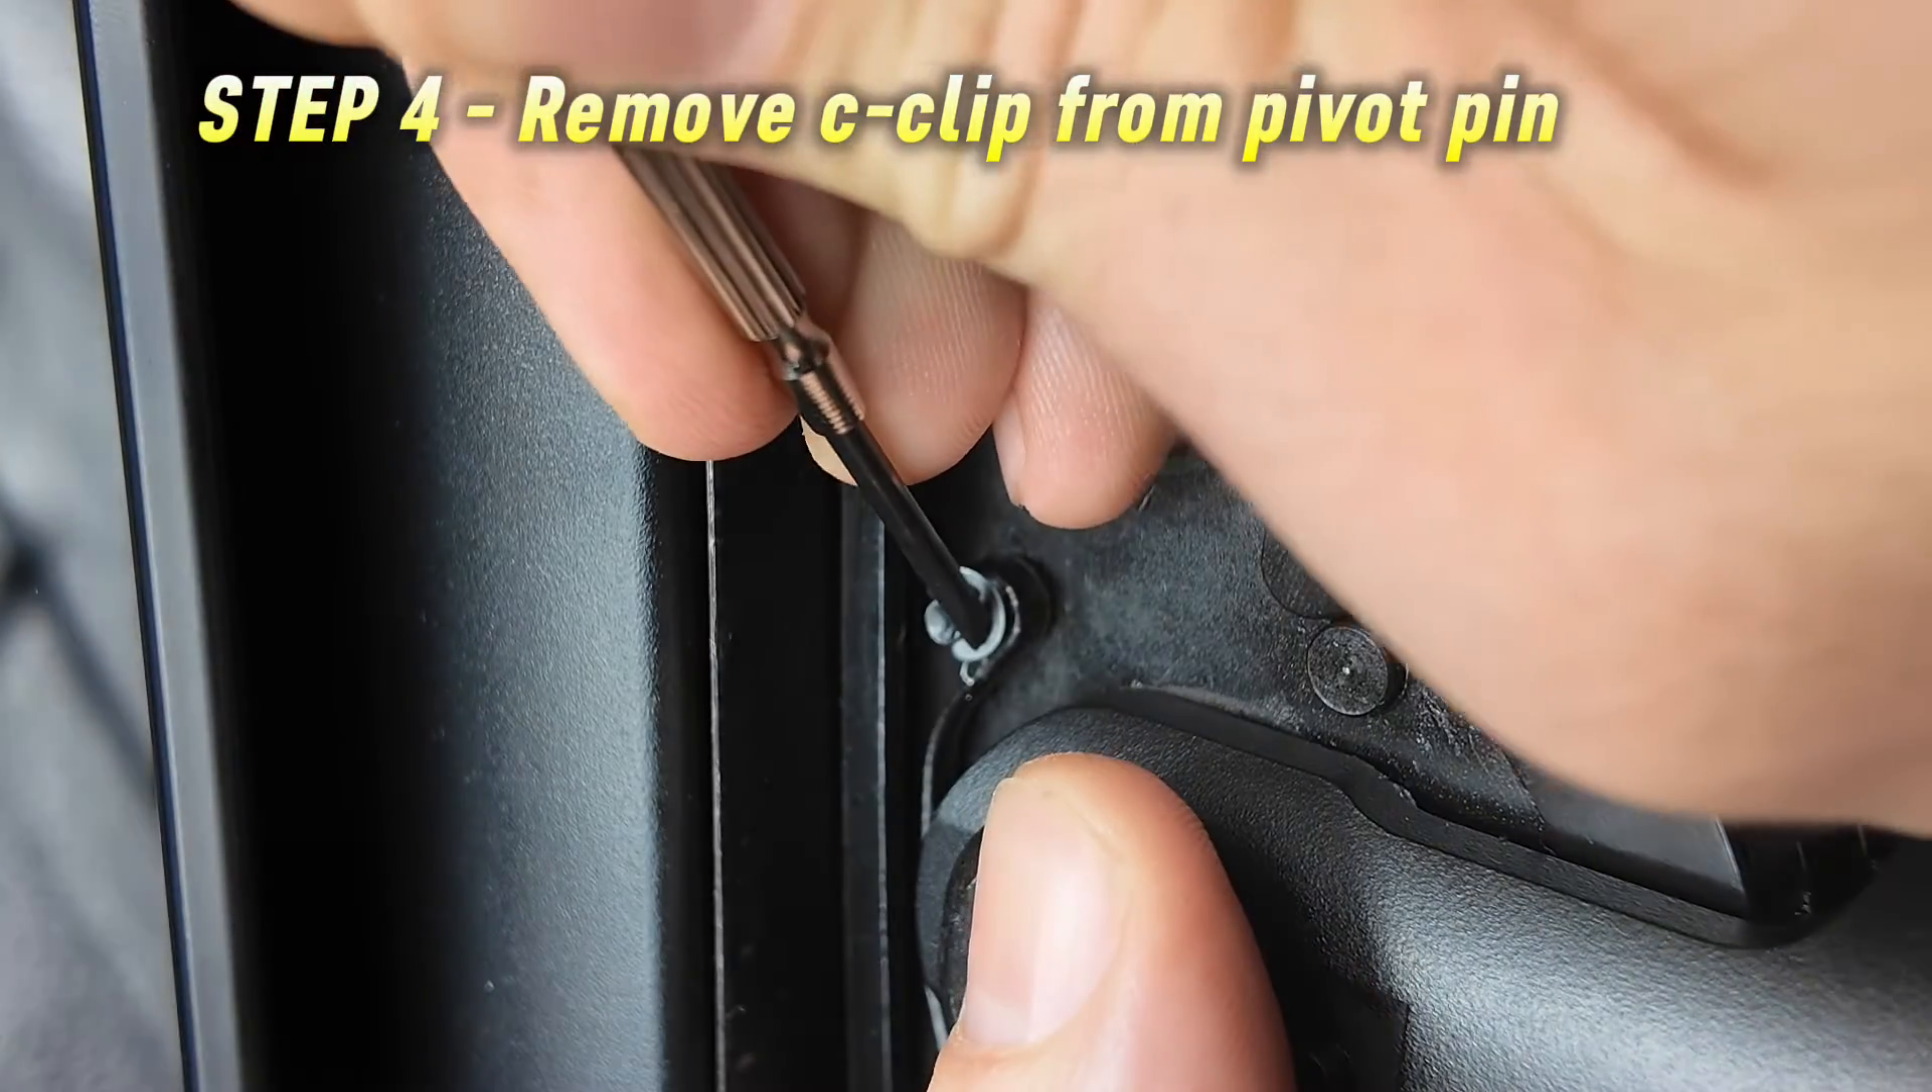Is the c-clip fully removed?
No.